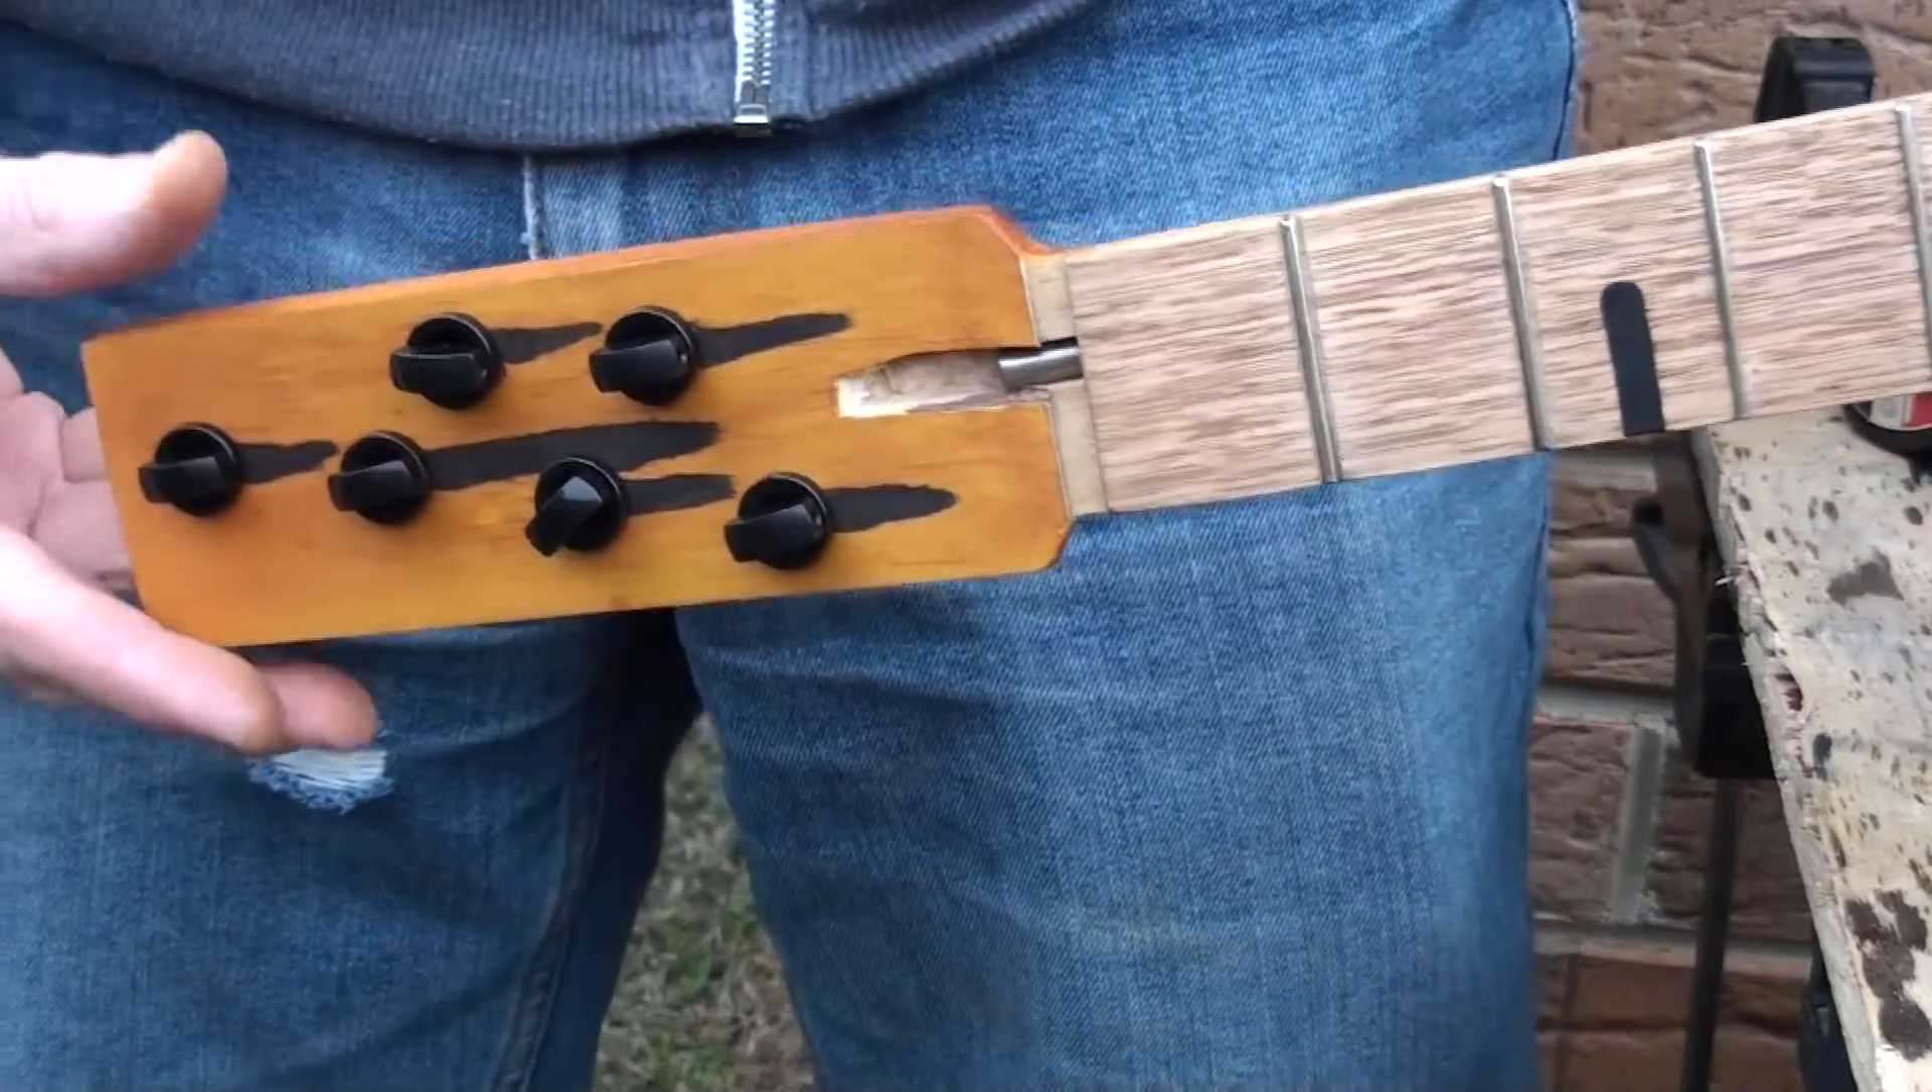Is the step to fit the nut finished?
No.